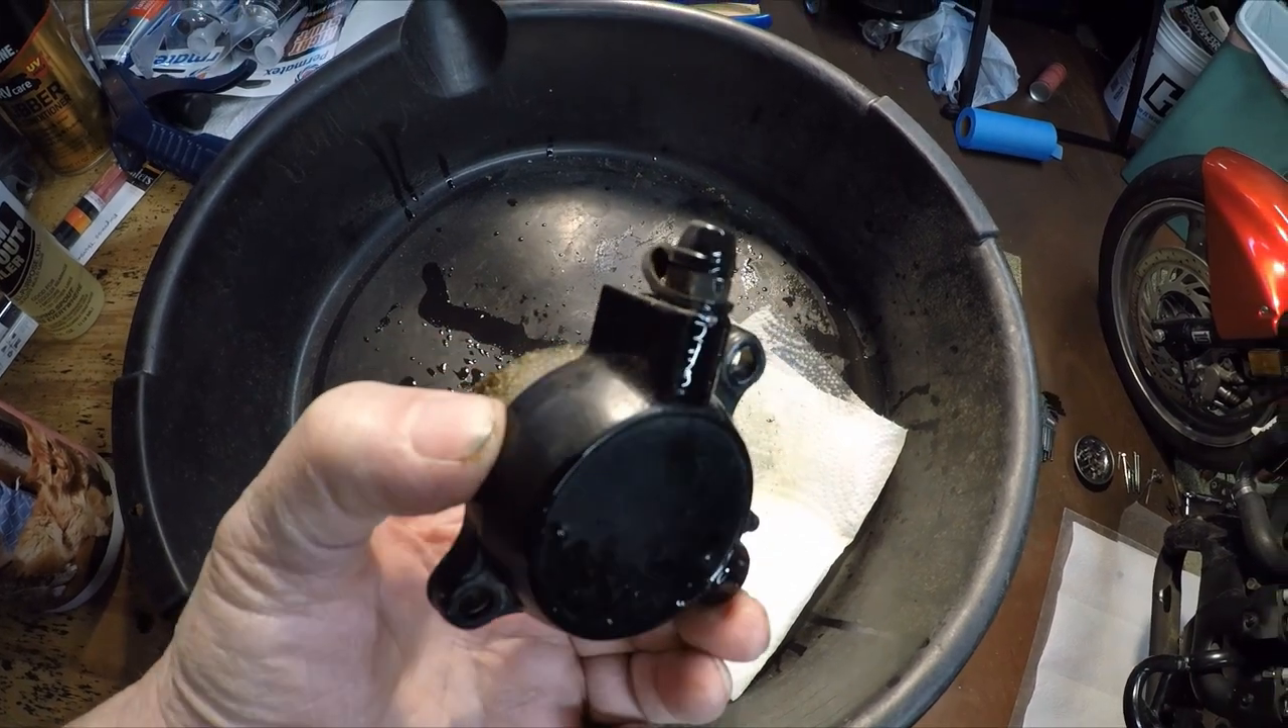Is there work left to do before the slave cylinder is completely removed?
No.